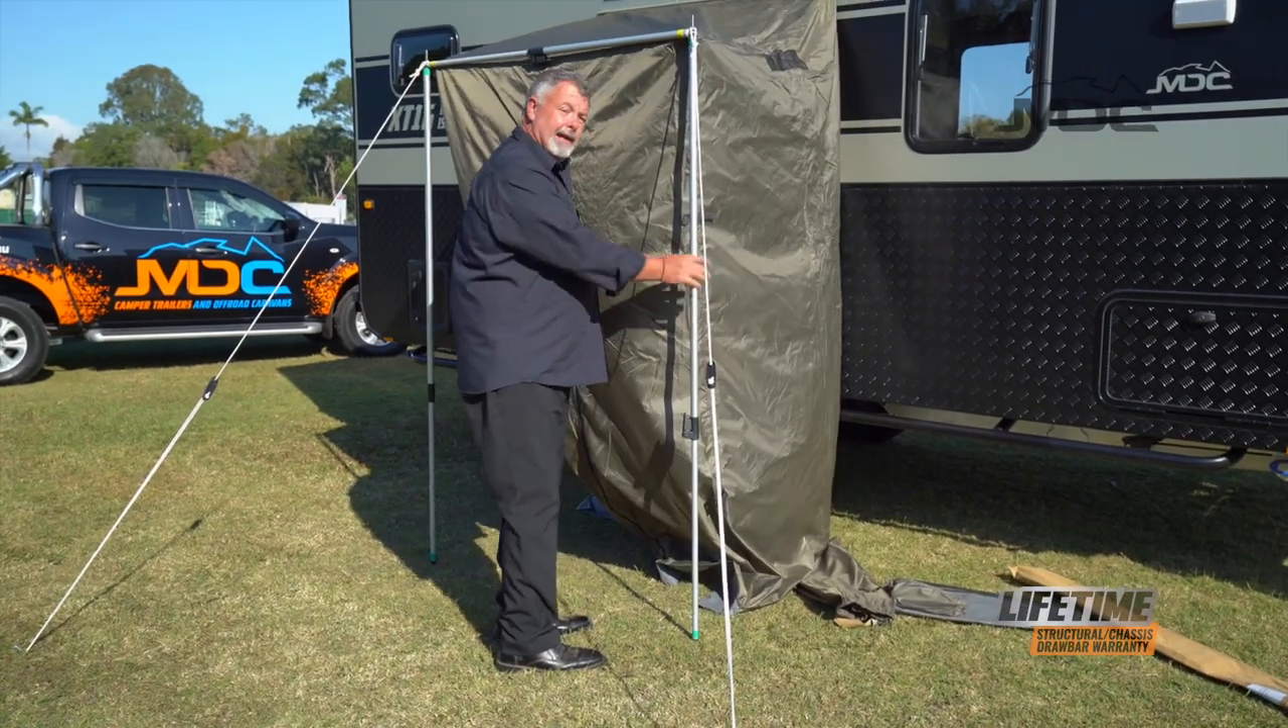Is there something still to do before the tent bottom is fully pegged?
Yes.